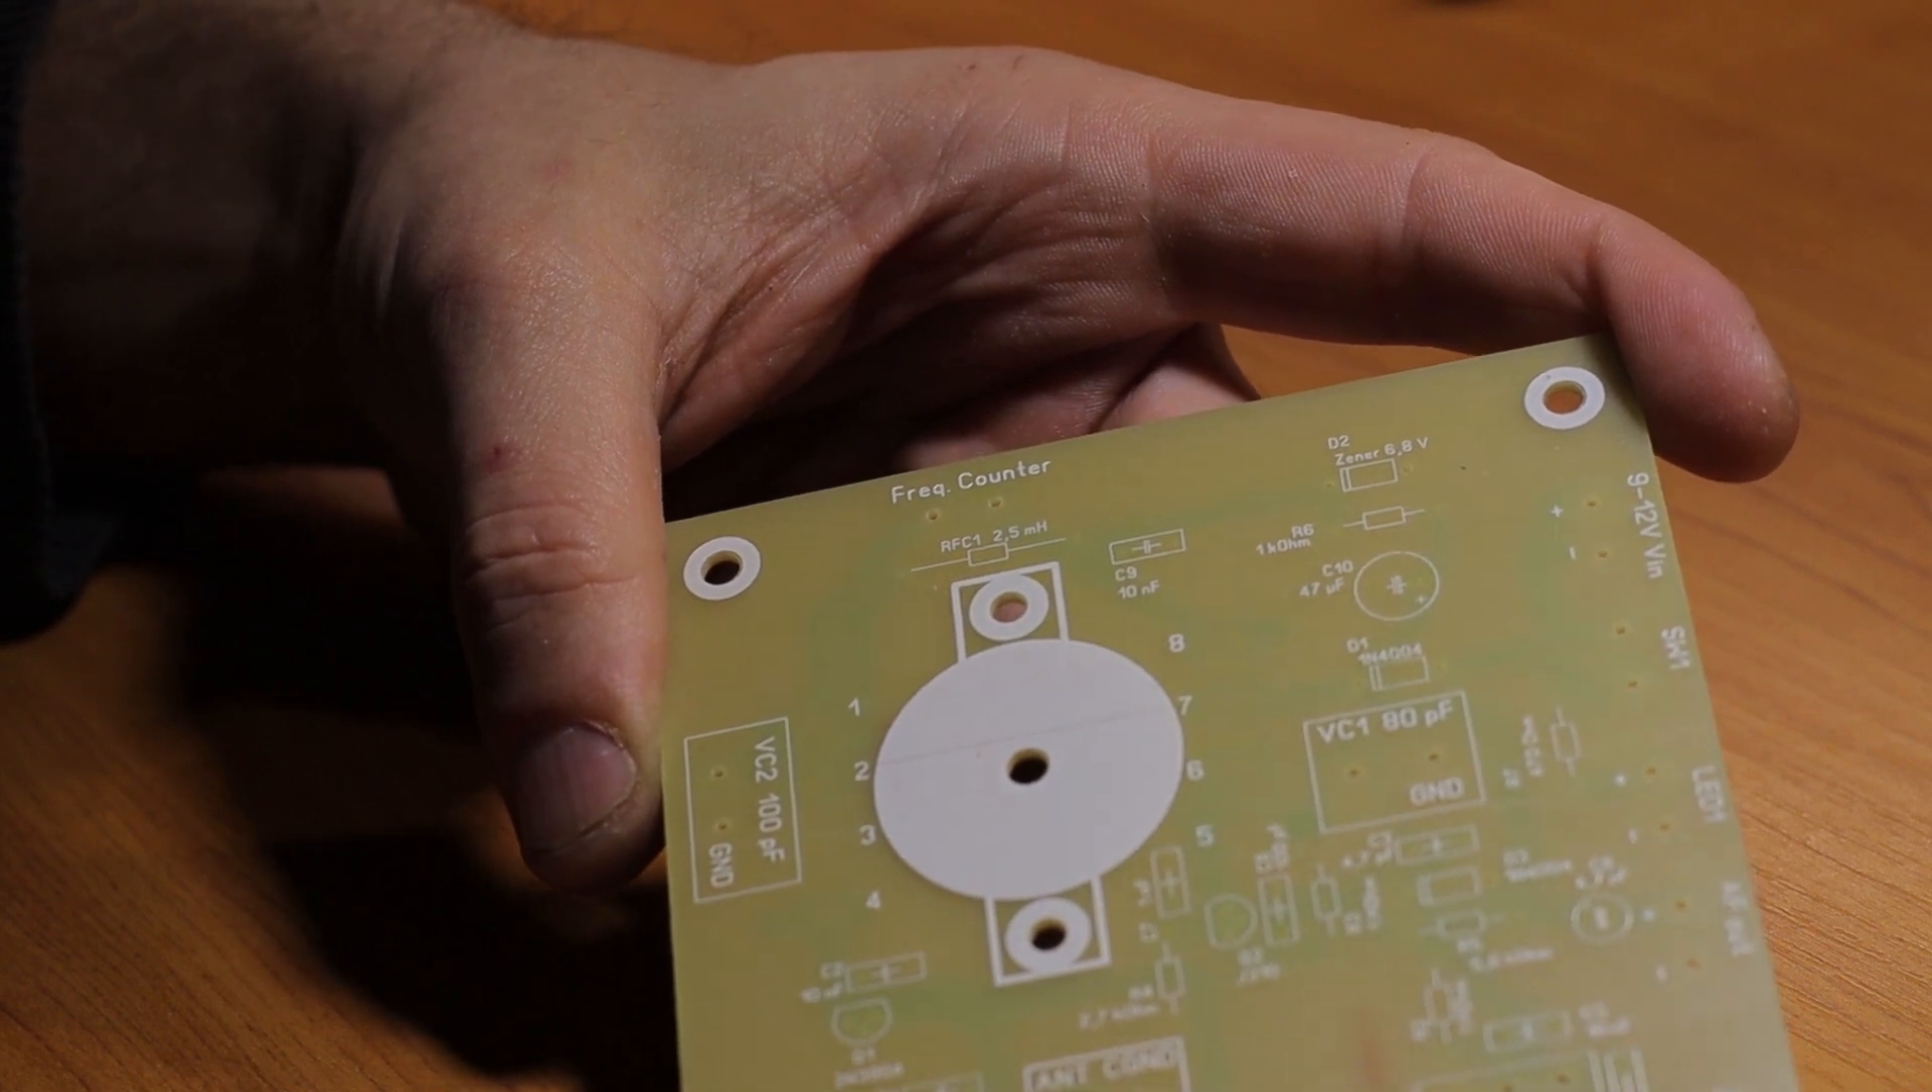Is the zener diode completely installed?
No.